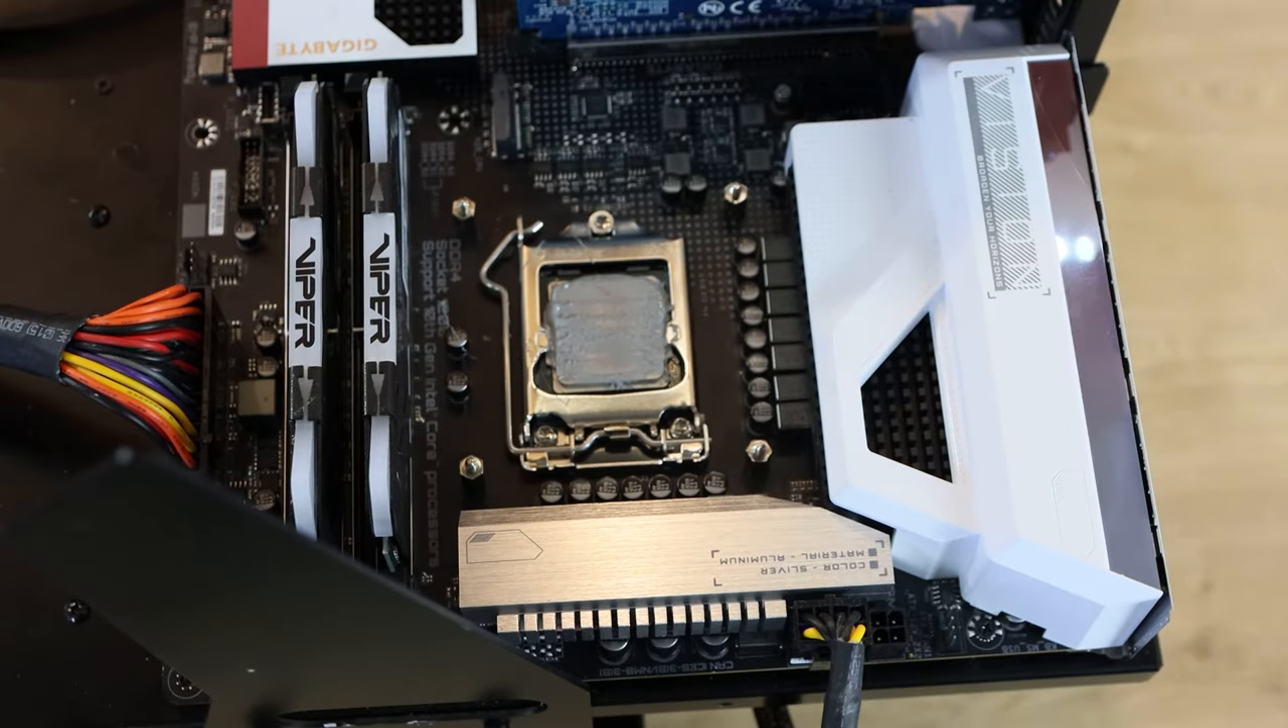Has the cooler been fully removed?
Yes.